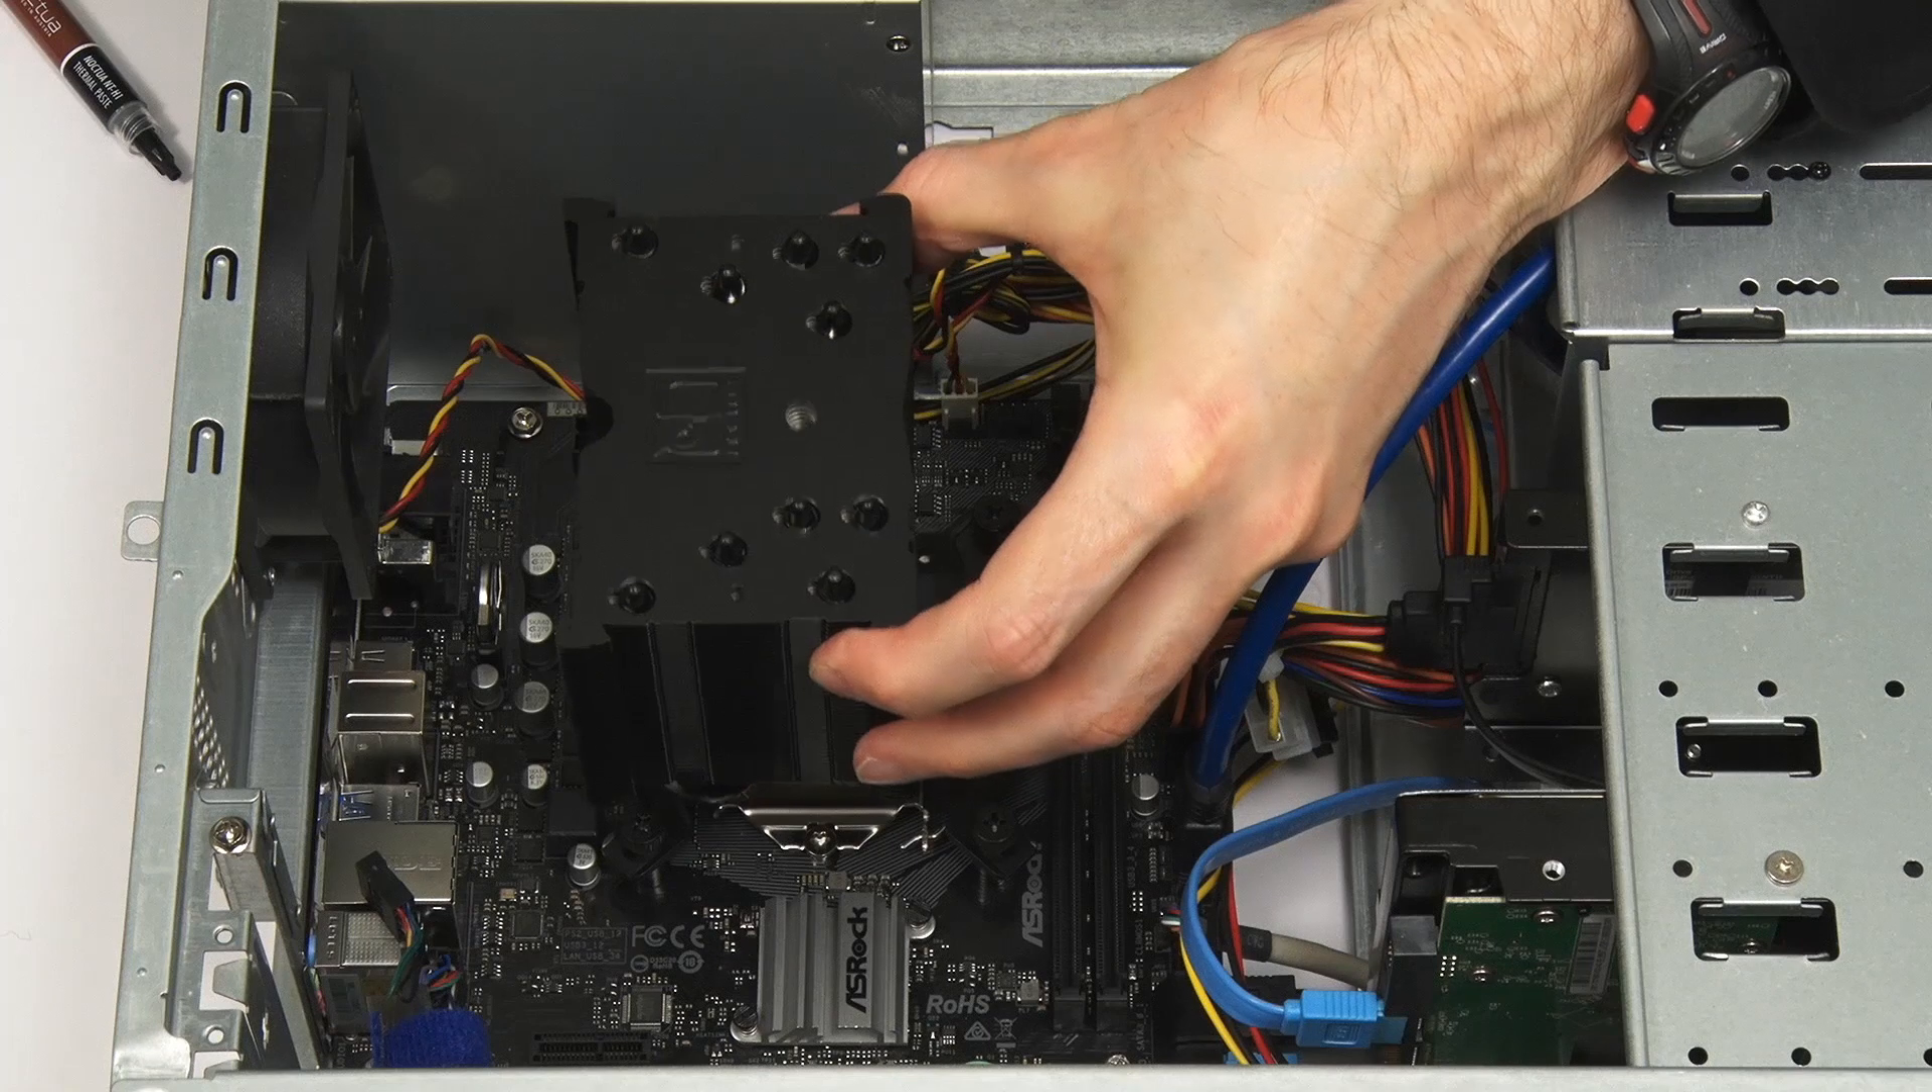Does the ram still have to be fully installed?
Yes.